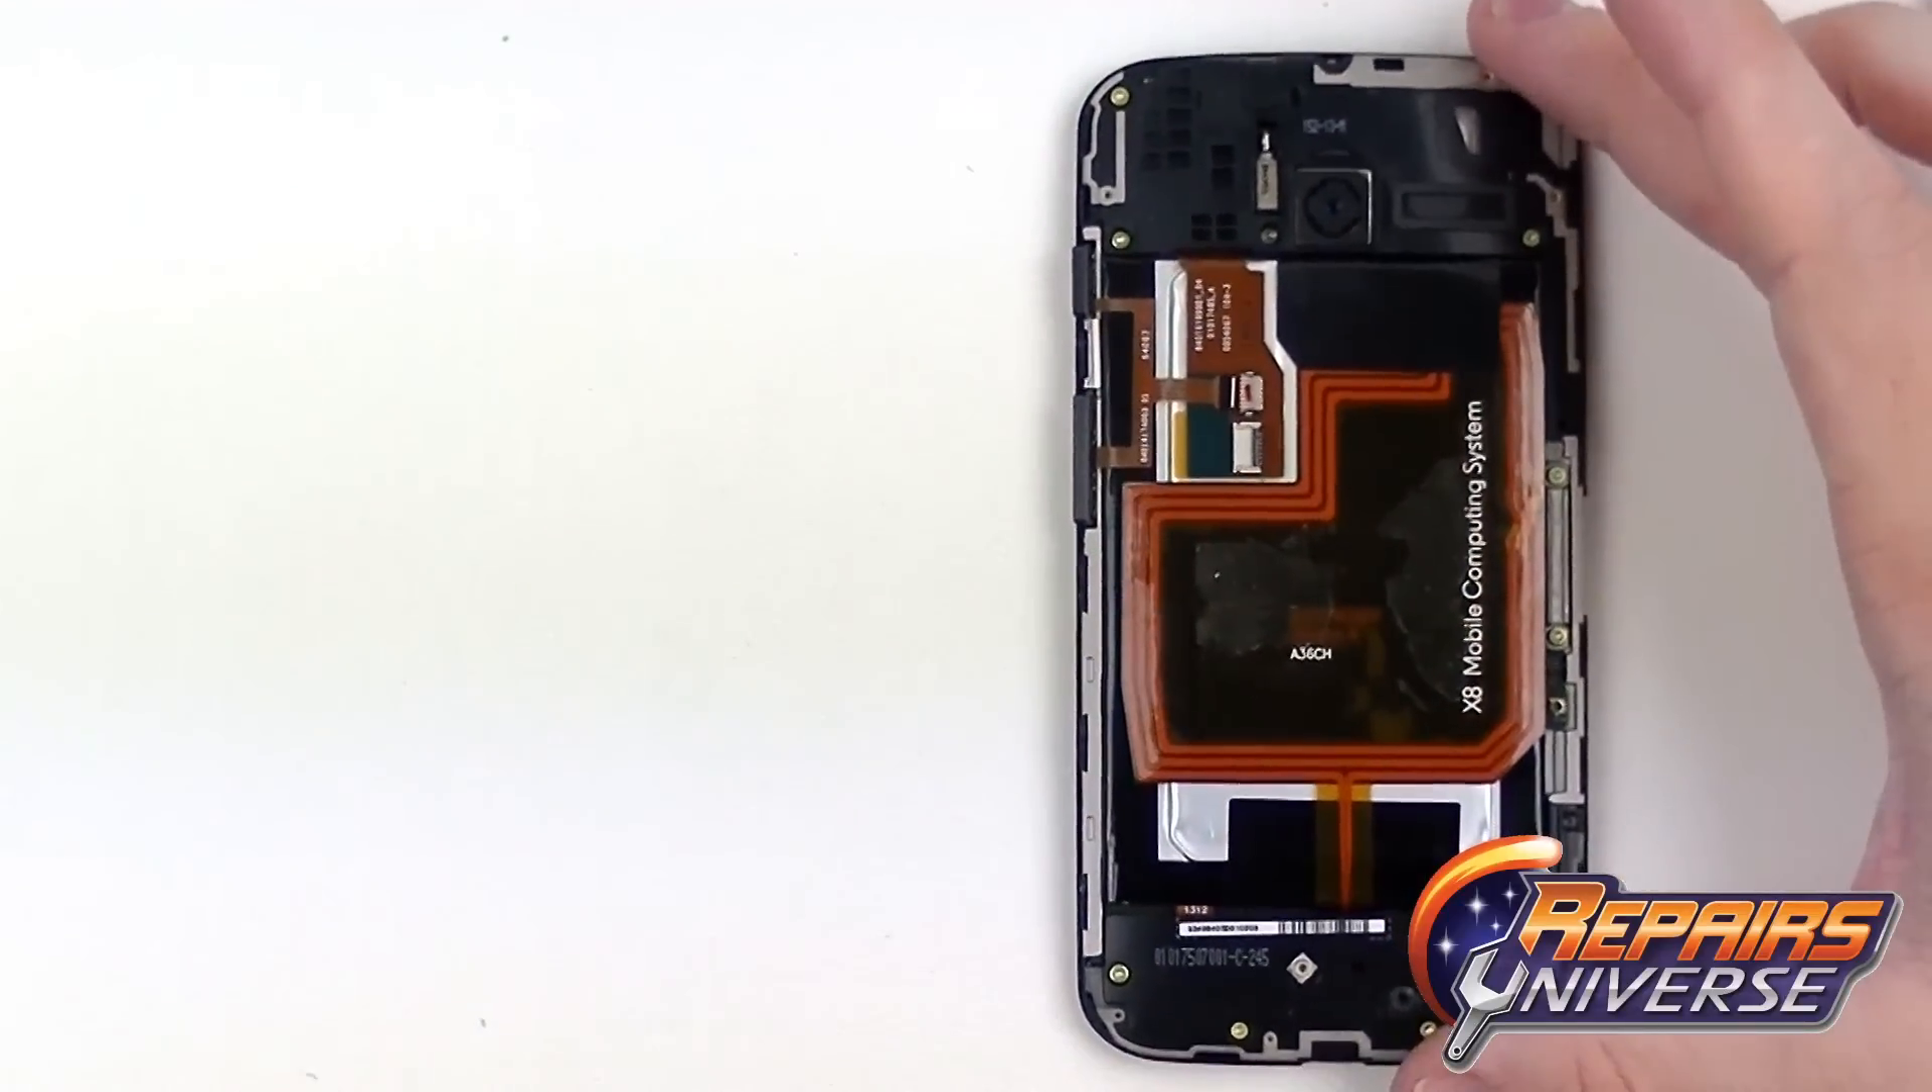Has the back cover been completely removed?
Yes.